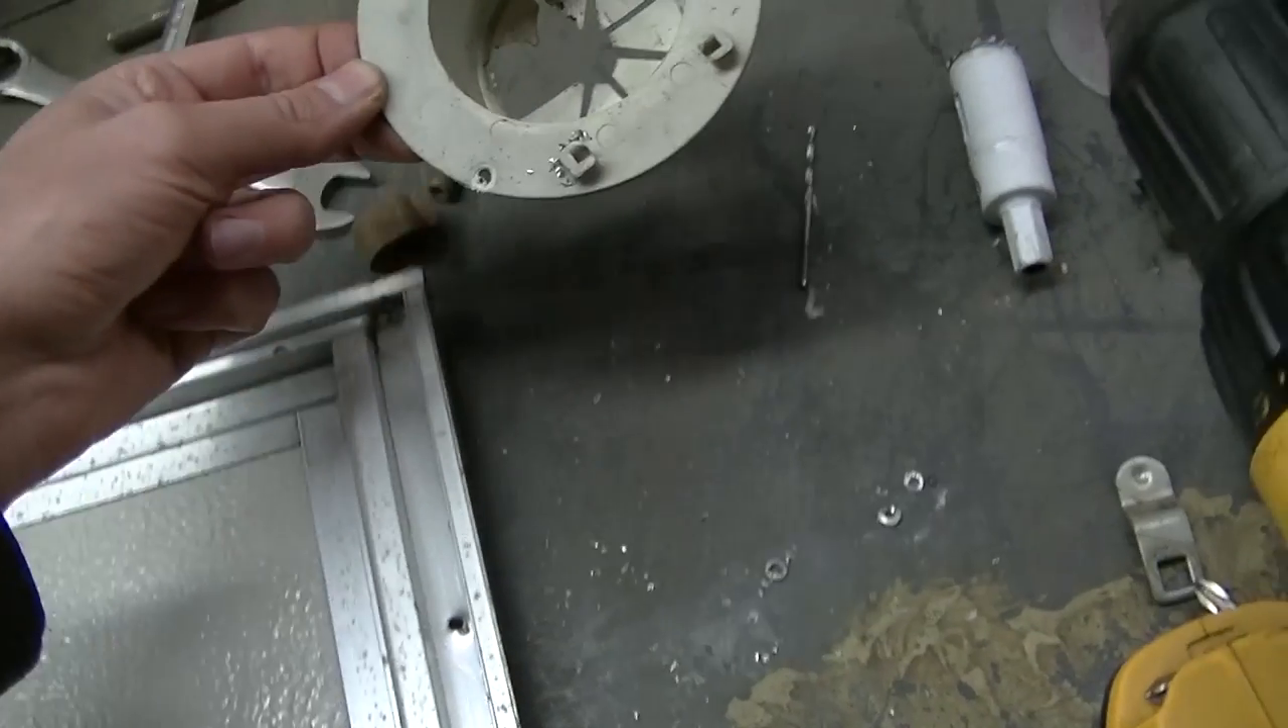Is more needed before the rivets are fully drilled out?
No.